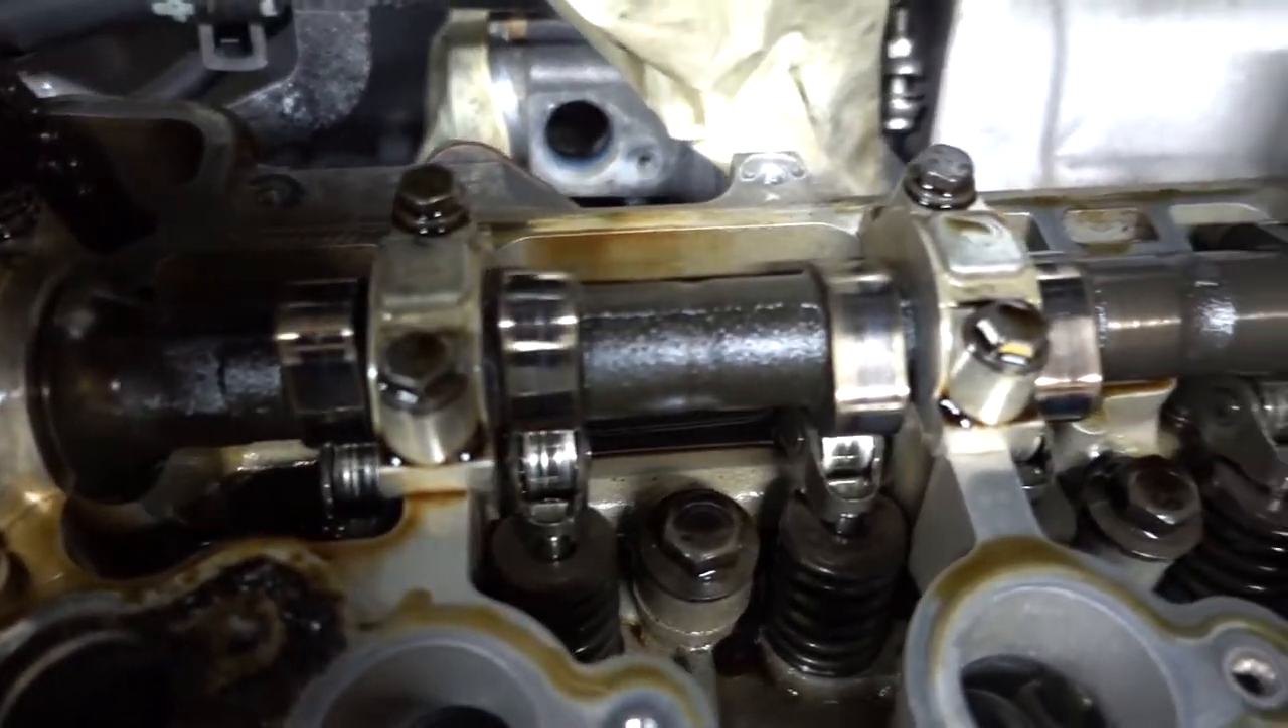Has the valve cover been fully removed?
Yes.